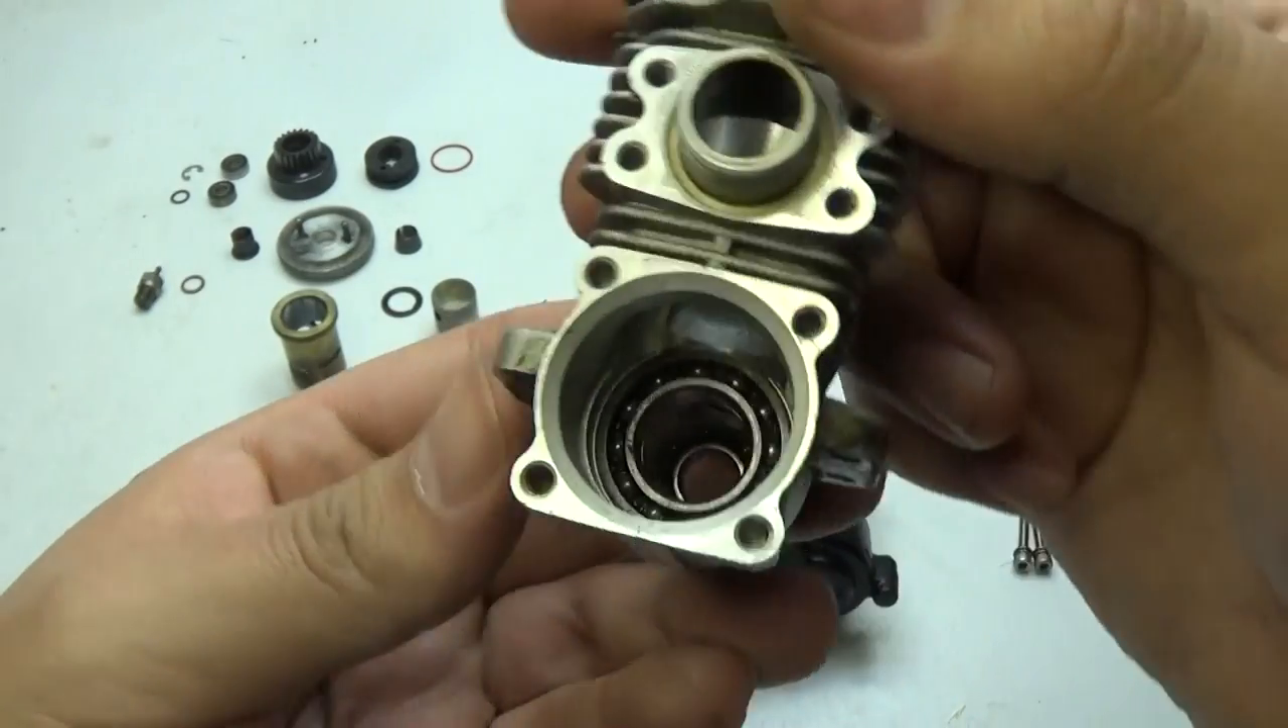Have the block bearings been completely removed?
No.